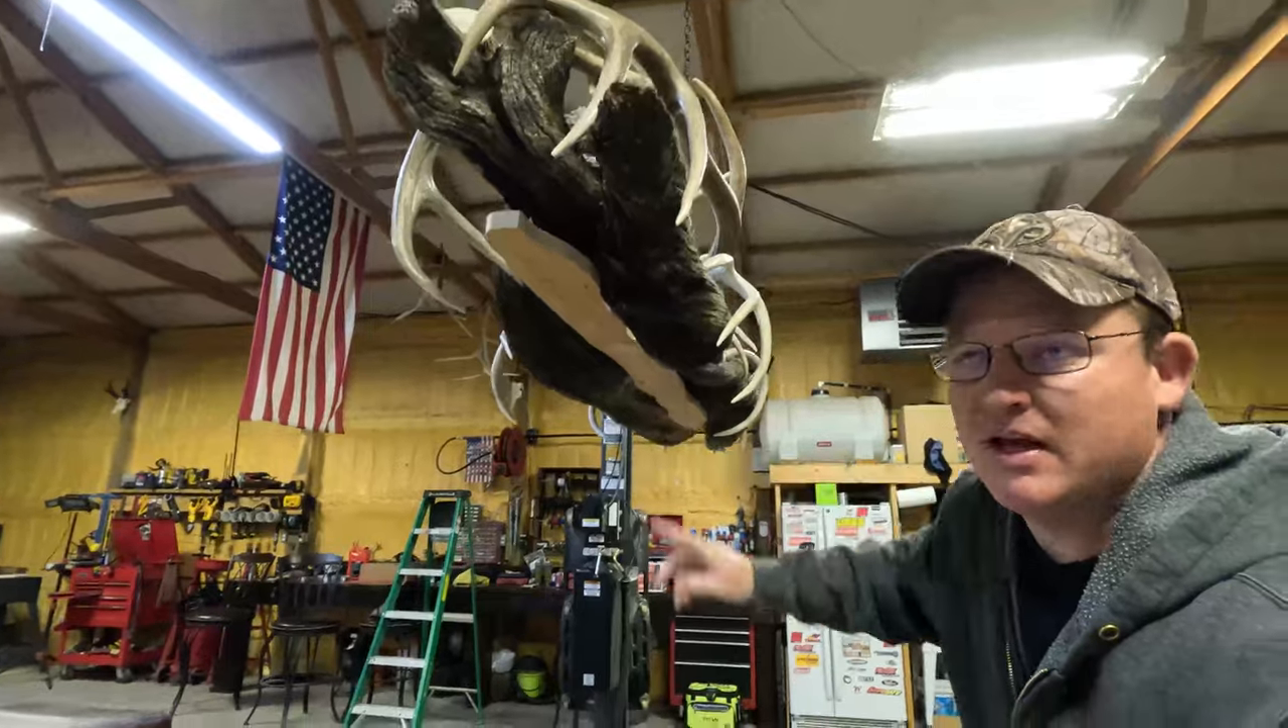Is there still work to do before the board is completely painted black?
Yes.